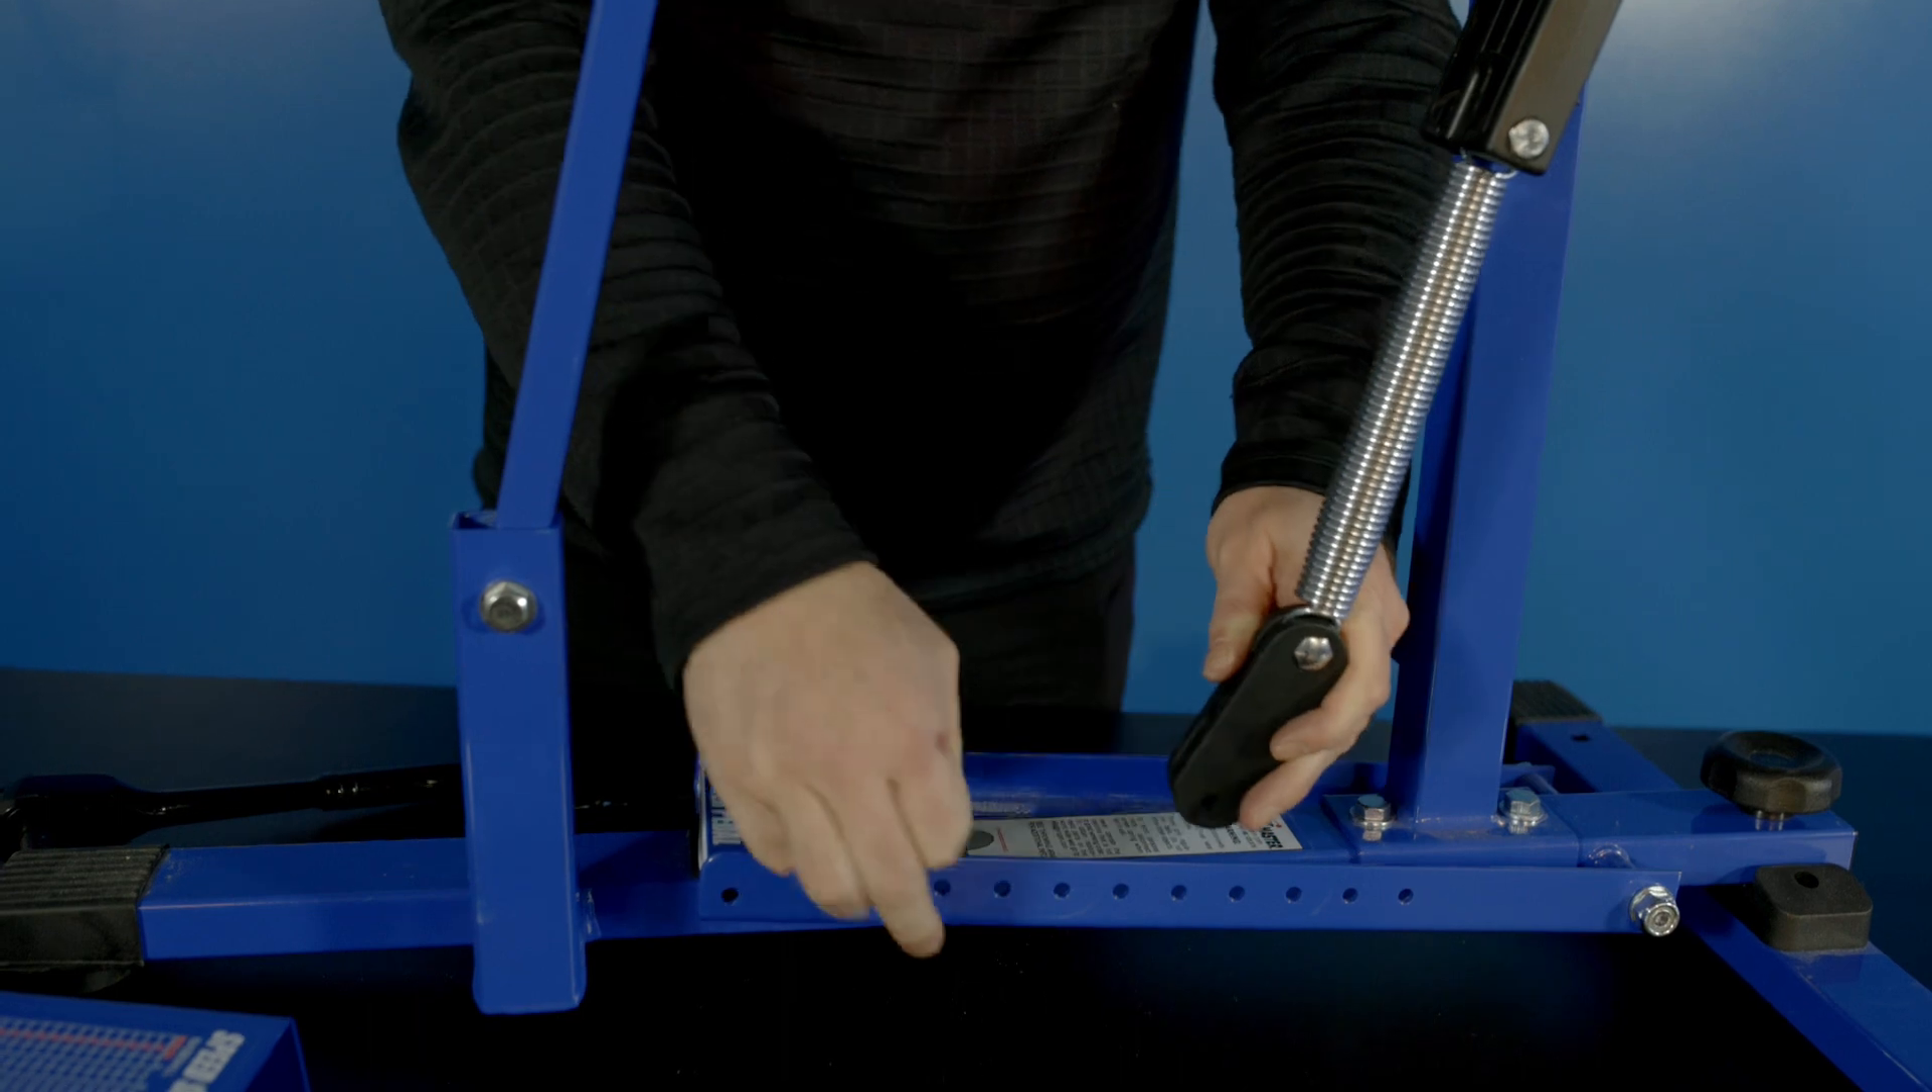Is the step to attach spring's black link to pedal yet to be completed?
Yes.